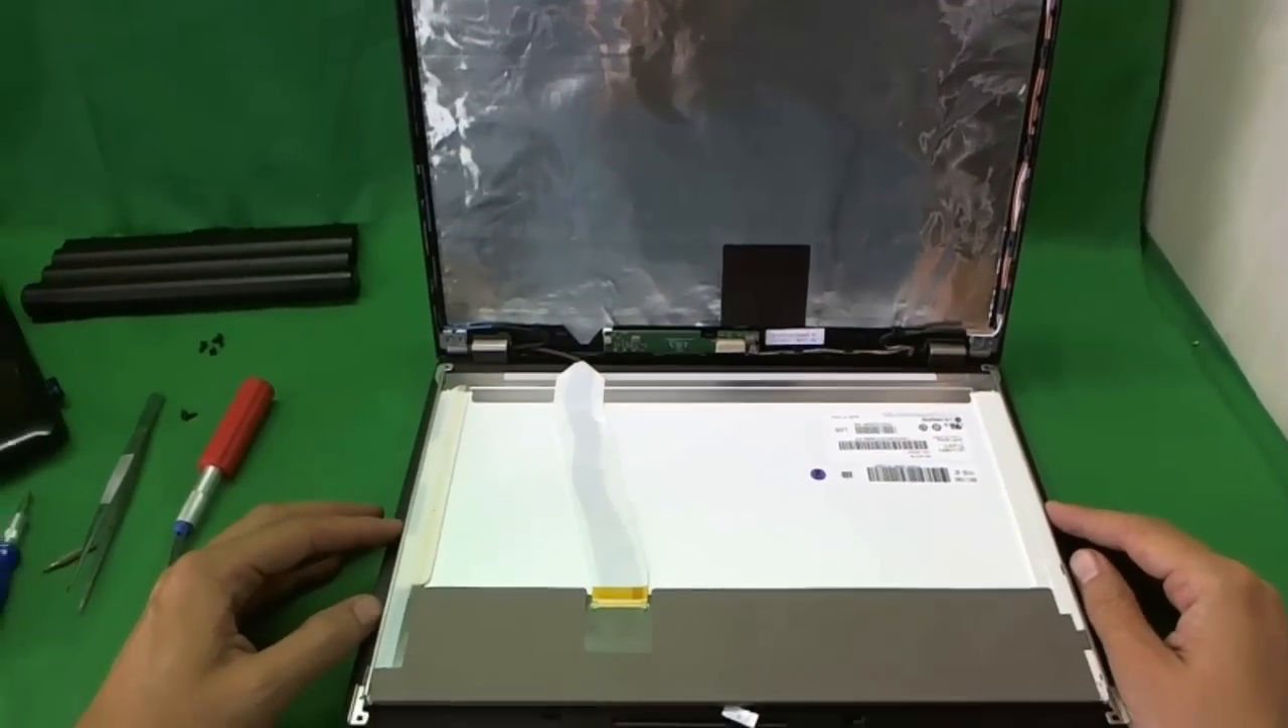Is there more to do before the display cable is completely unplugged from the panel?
Yes.